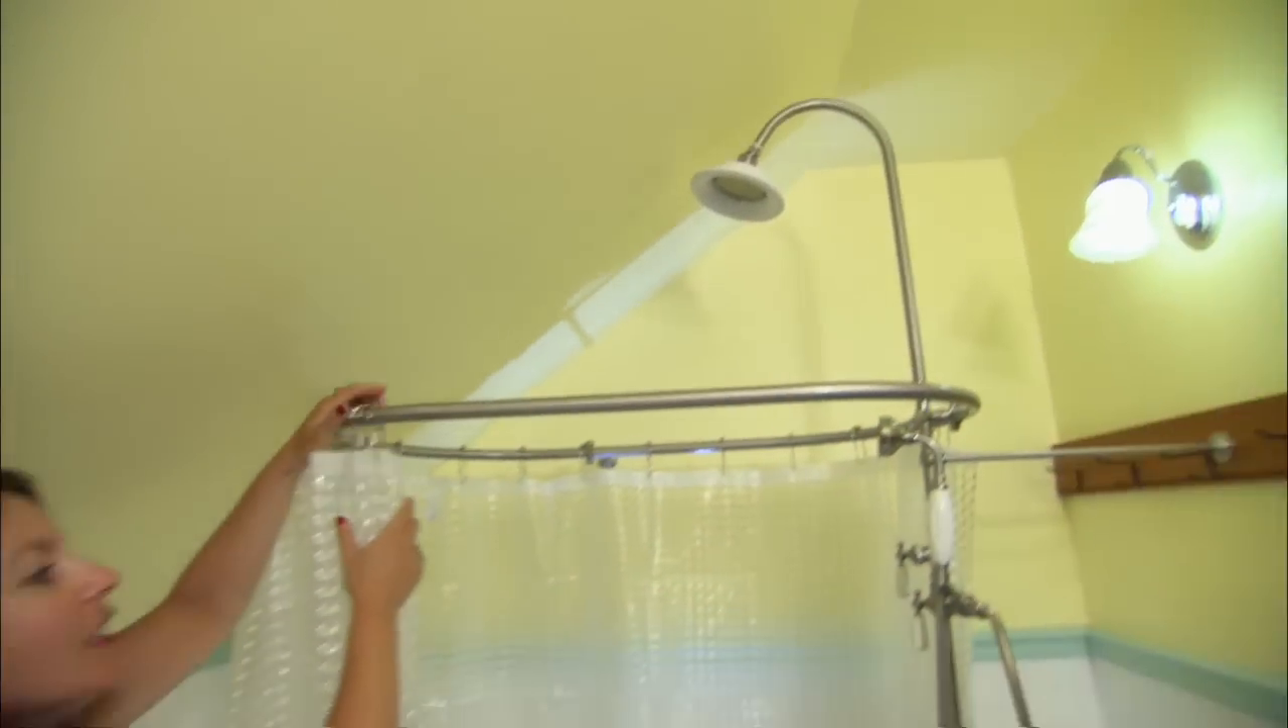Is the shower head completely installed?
Yes.